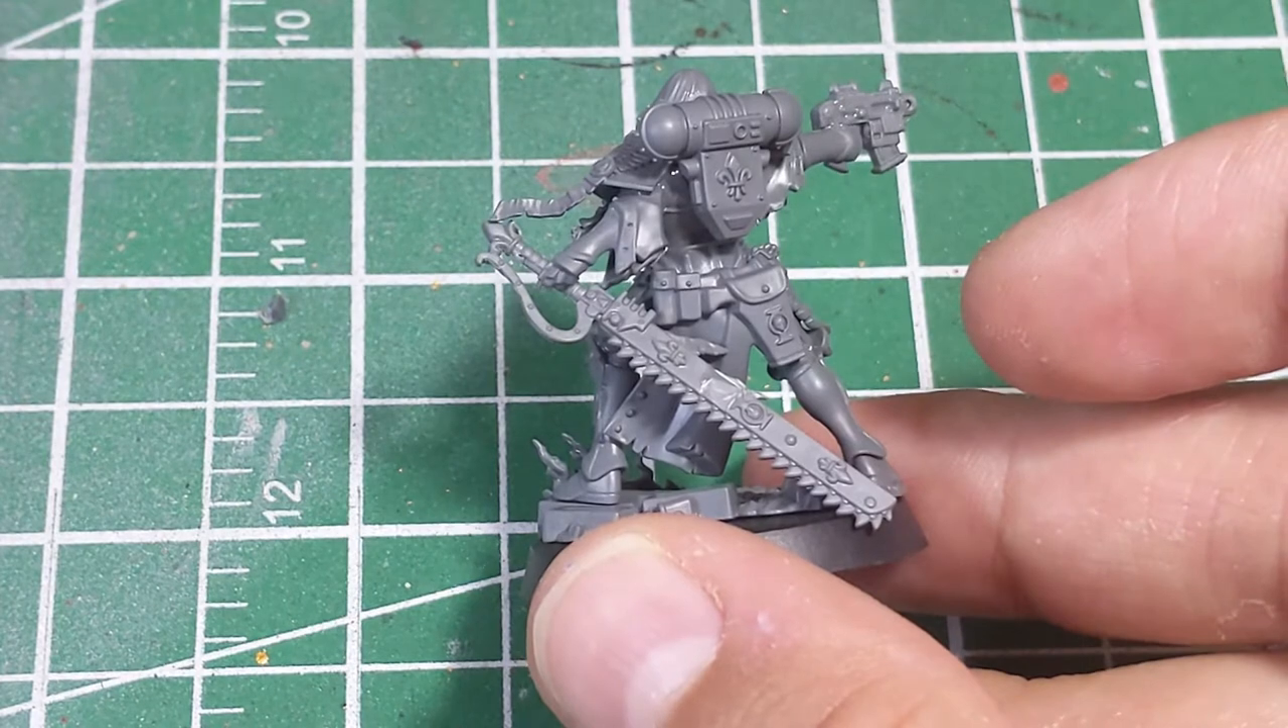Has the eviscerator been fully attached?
Yes.